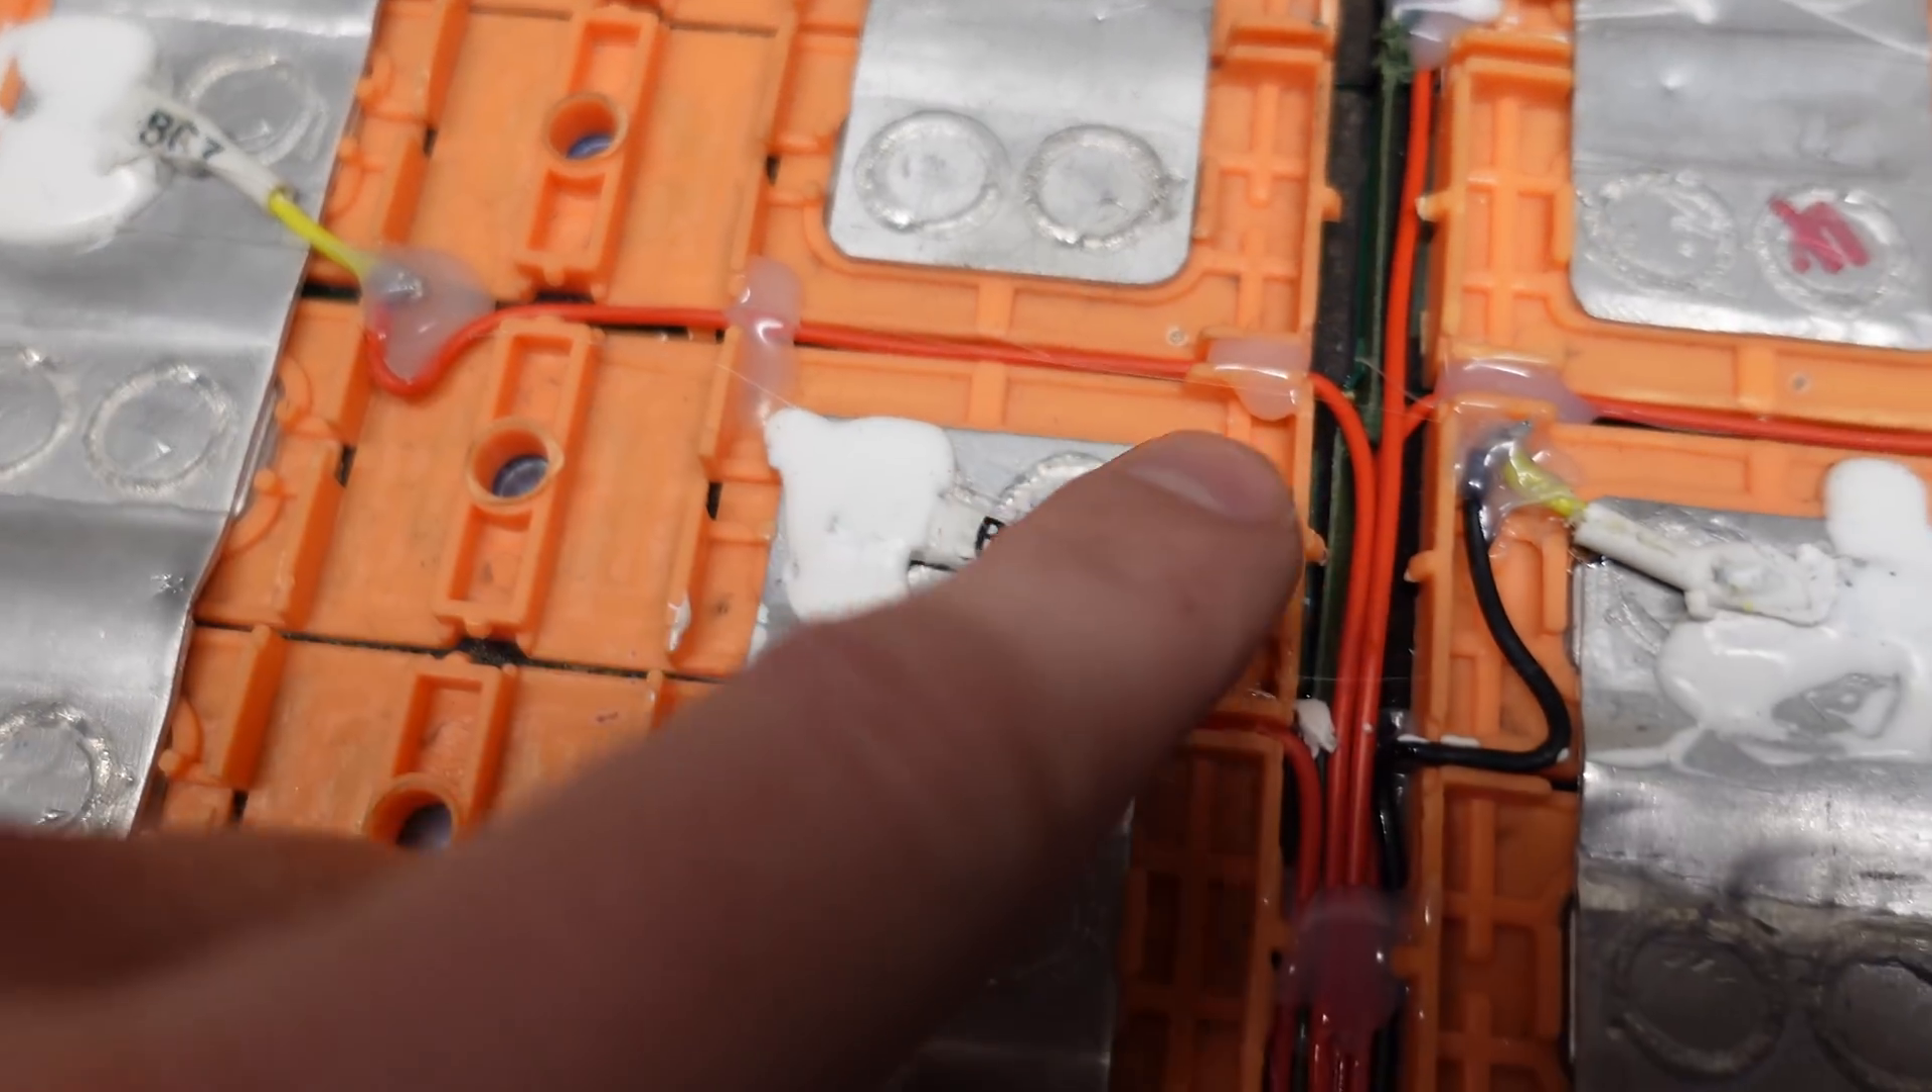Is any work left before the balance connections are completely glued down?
No.